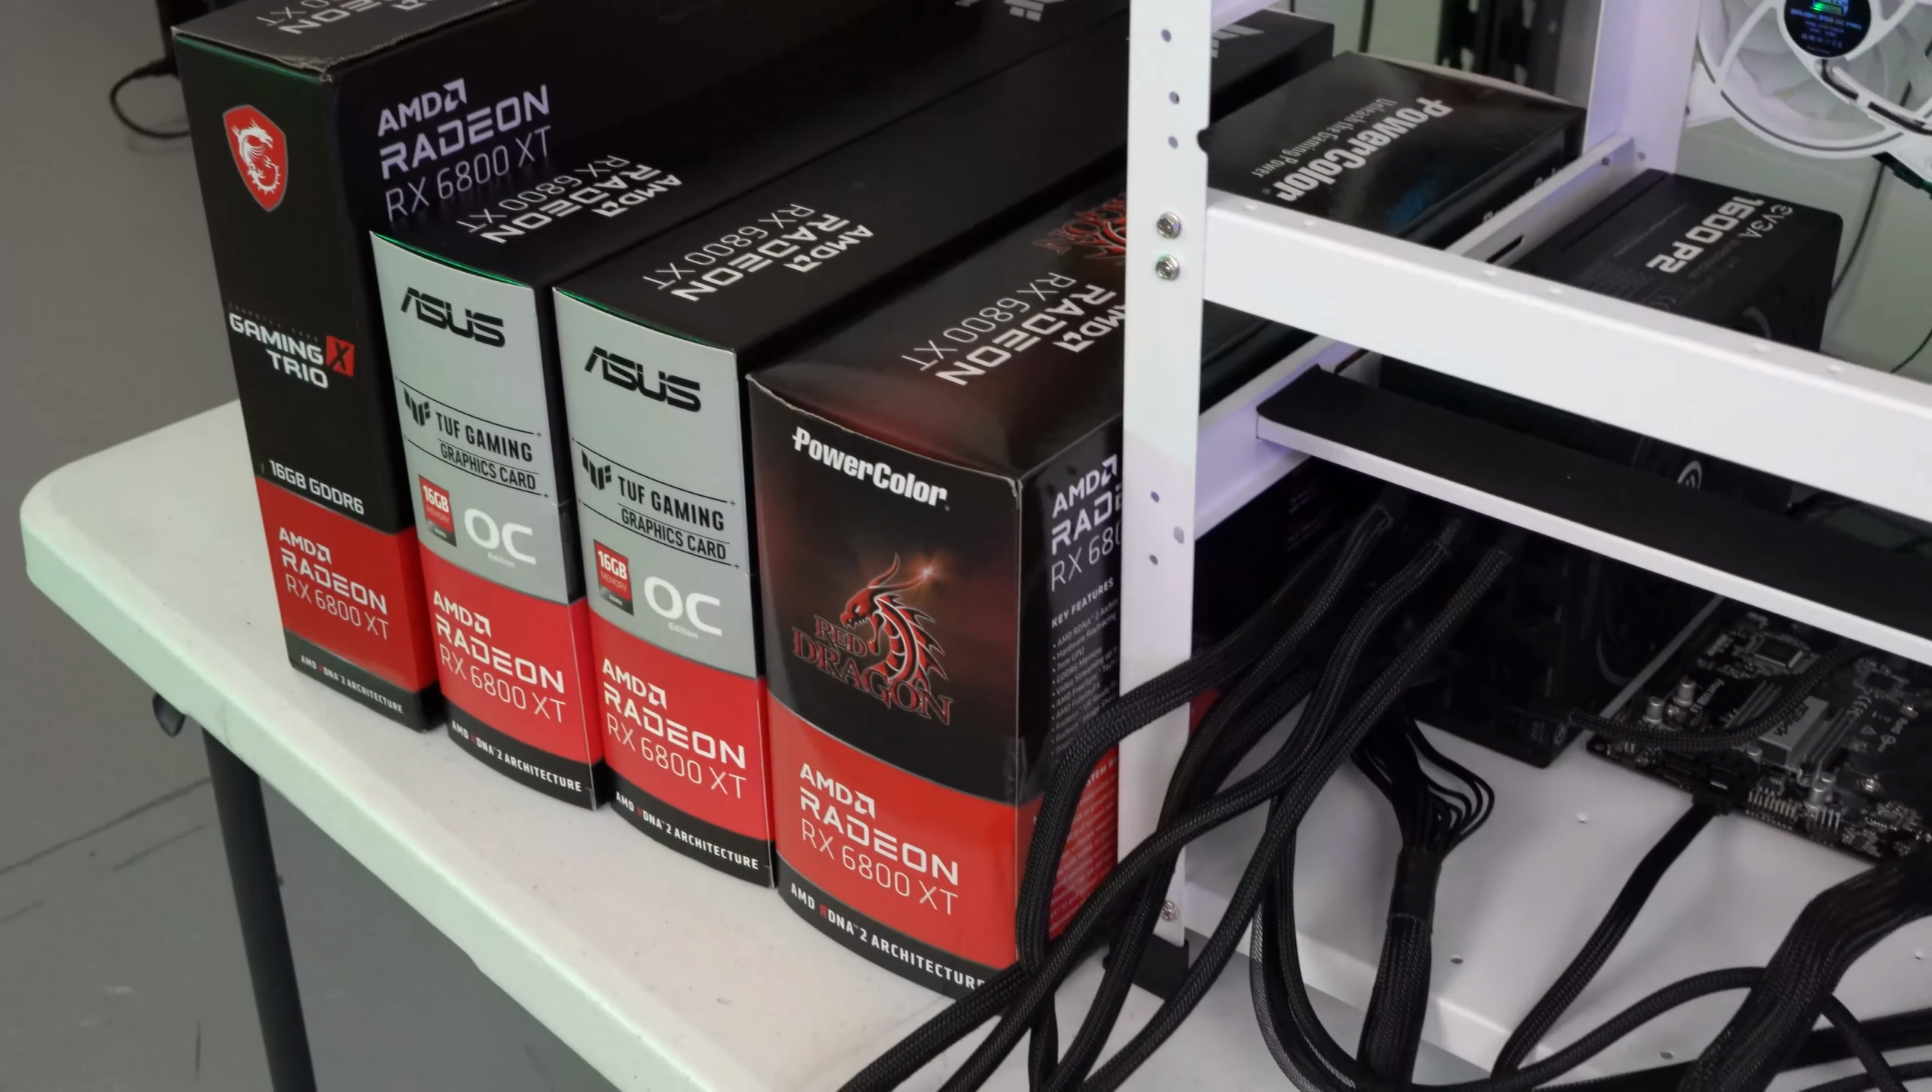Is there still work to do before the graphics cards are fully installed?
Yes.